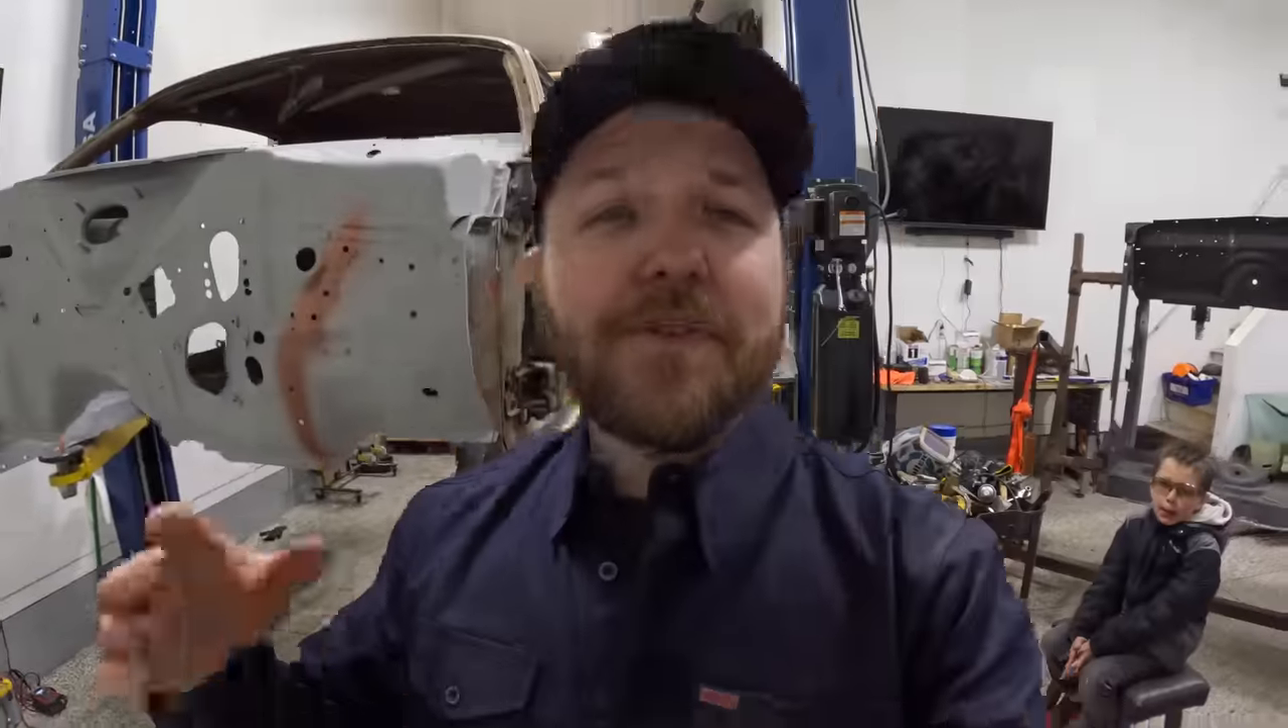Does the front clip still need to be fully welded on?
Yes.